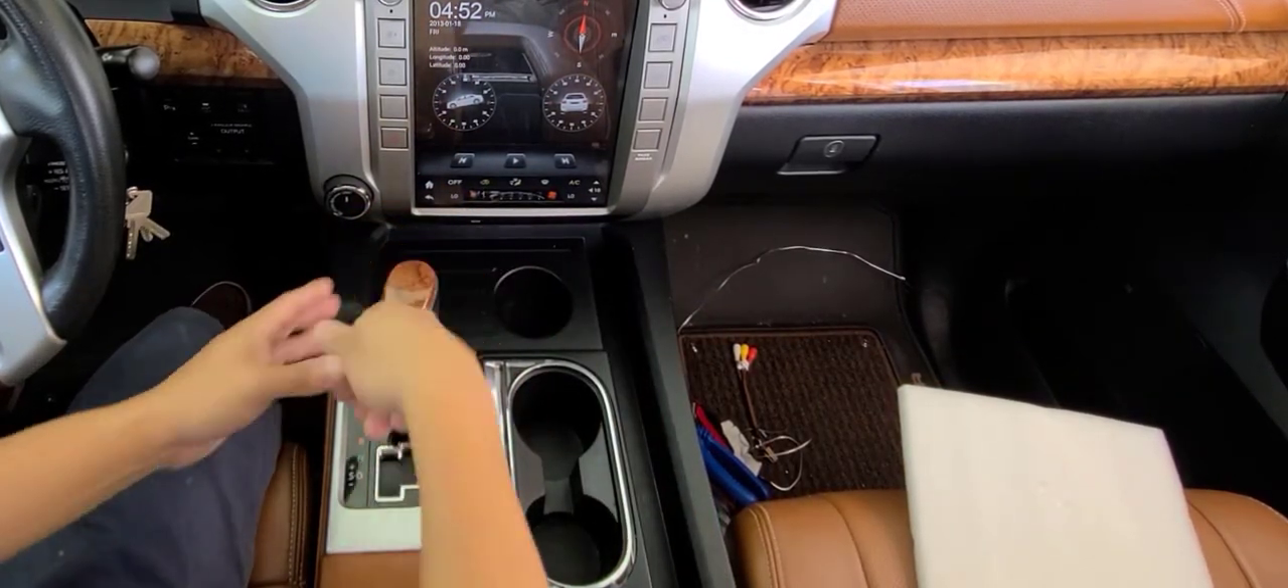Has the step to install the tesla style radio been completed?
Yes.